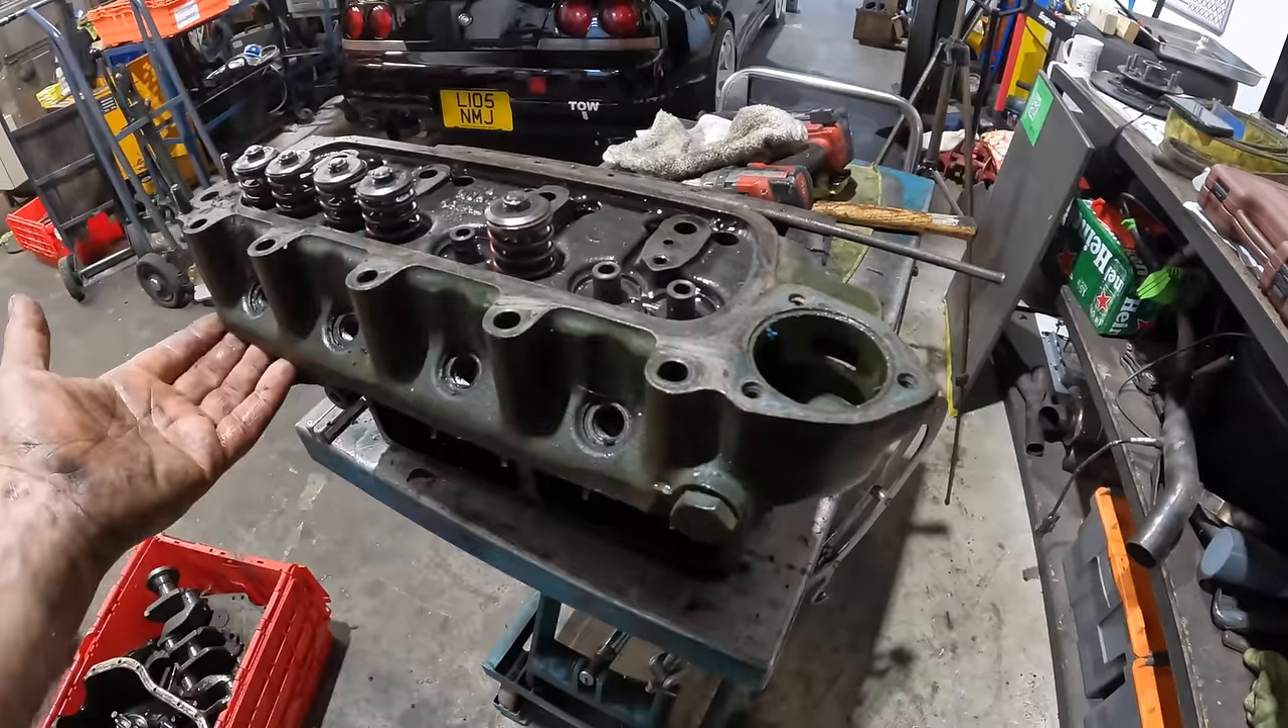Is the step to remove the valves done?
No.